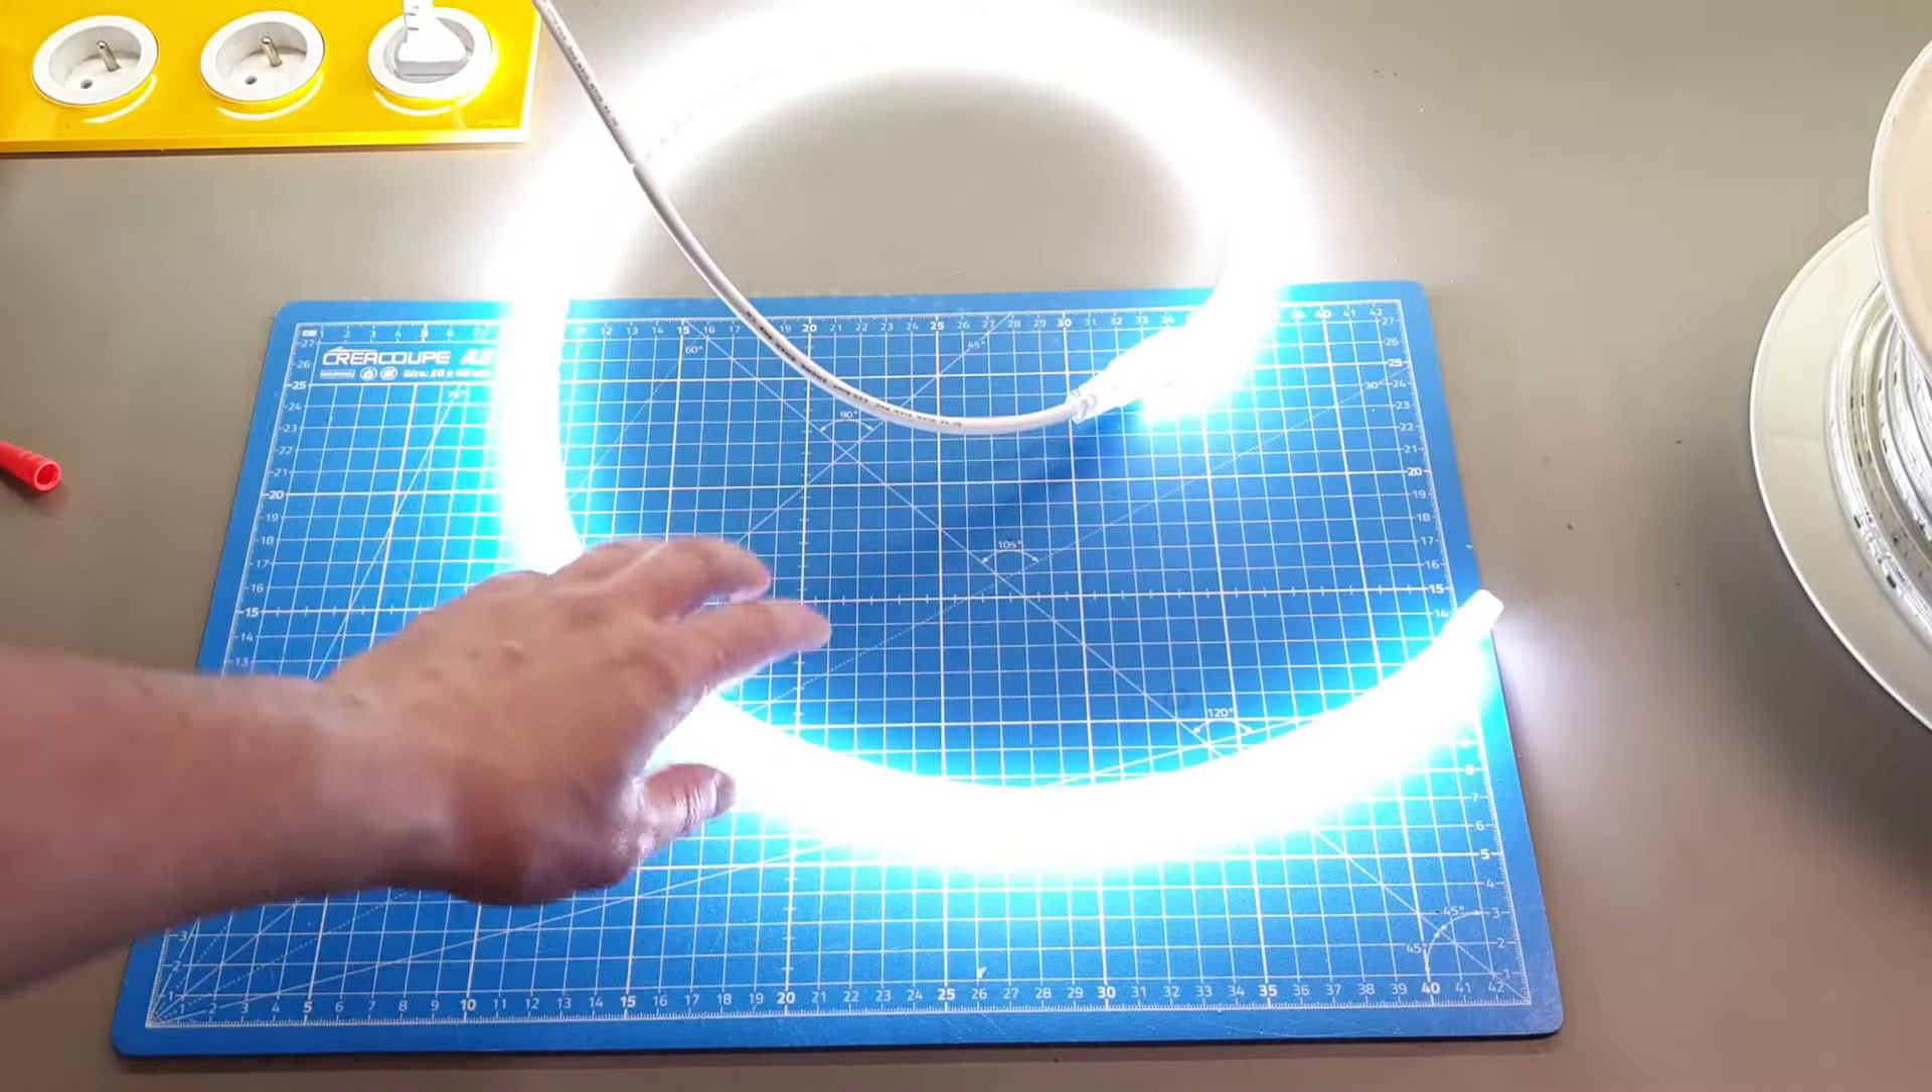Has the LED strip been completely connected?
Yes.